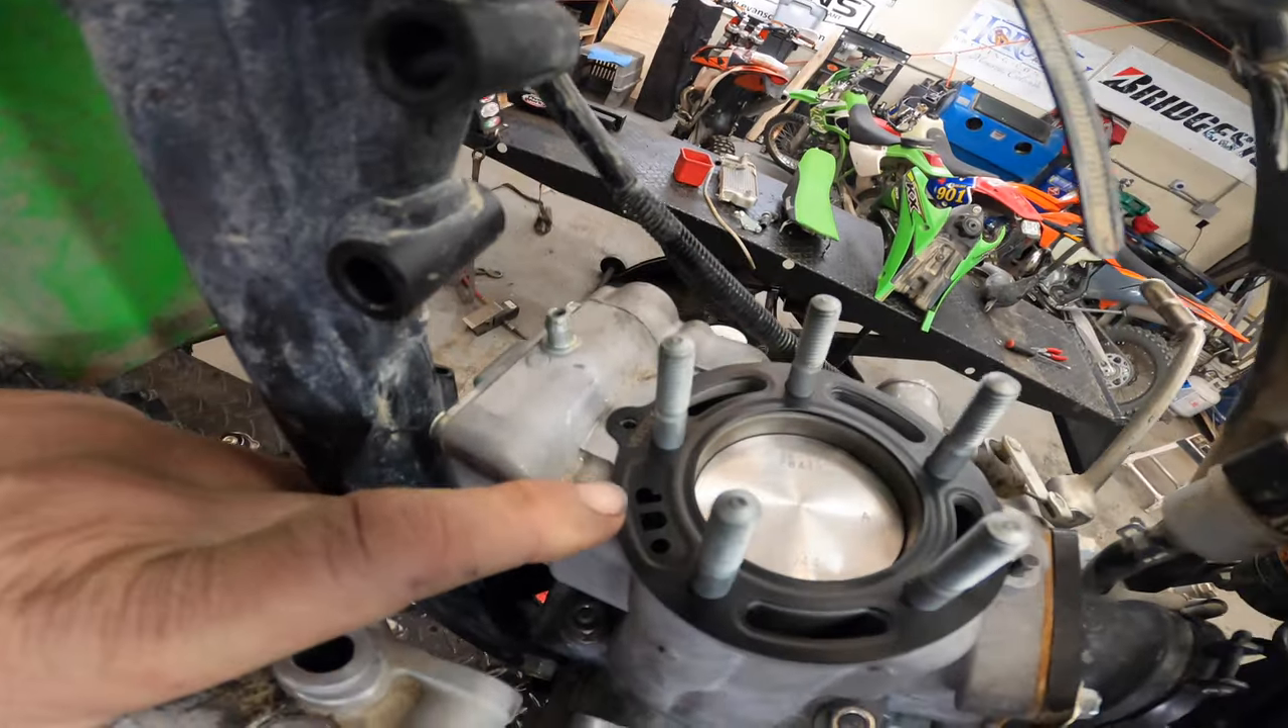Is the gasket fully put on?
Yes.